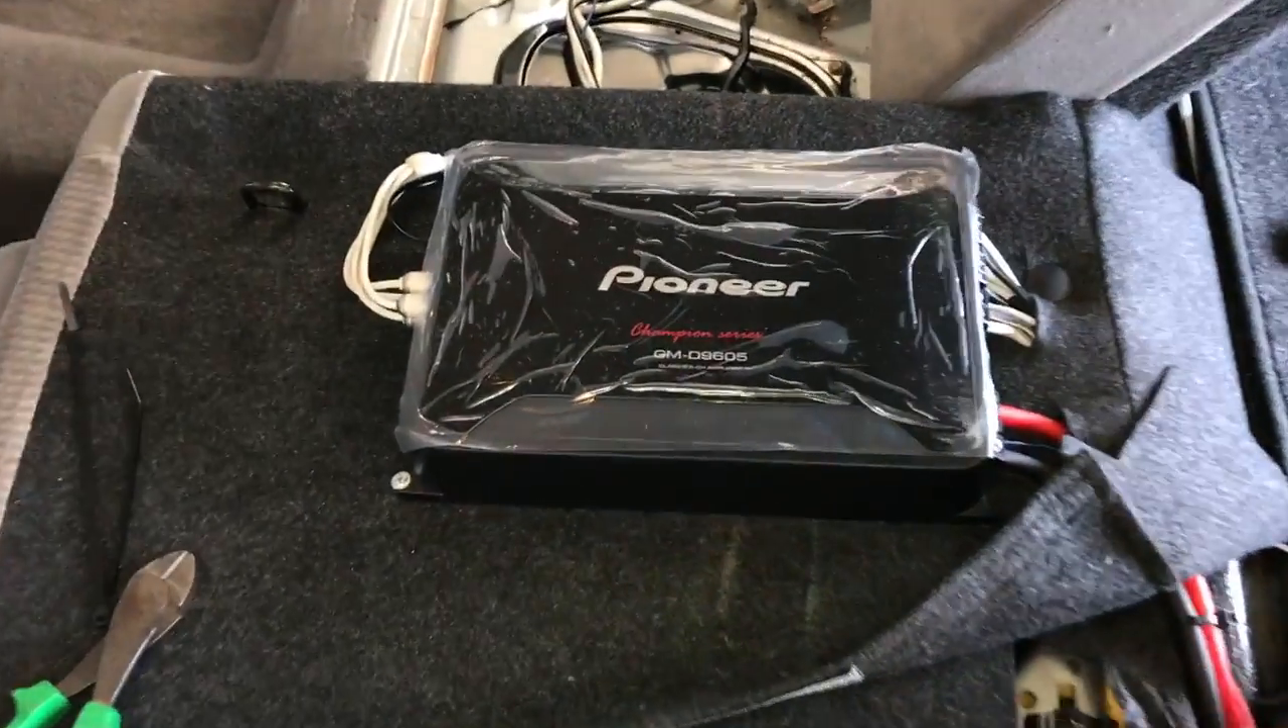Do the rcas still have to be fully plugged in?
No.